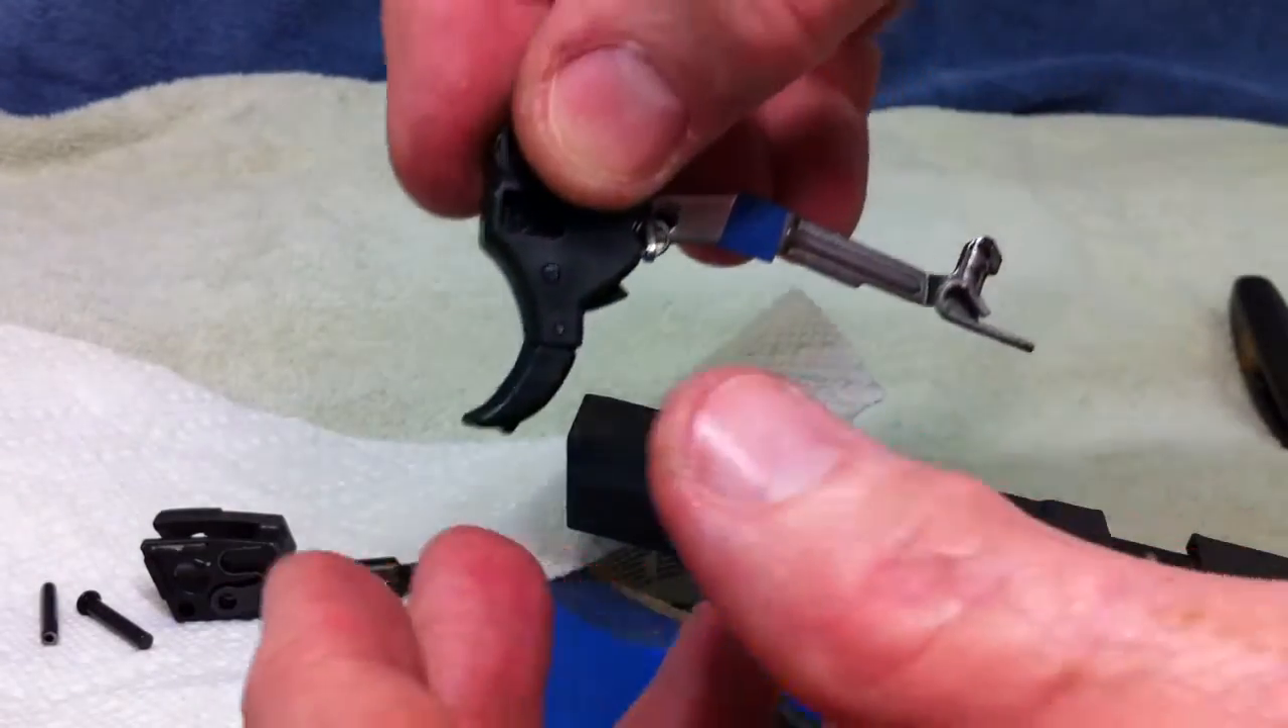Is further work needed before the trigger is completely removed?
No.